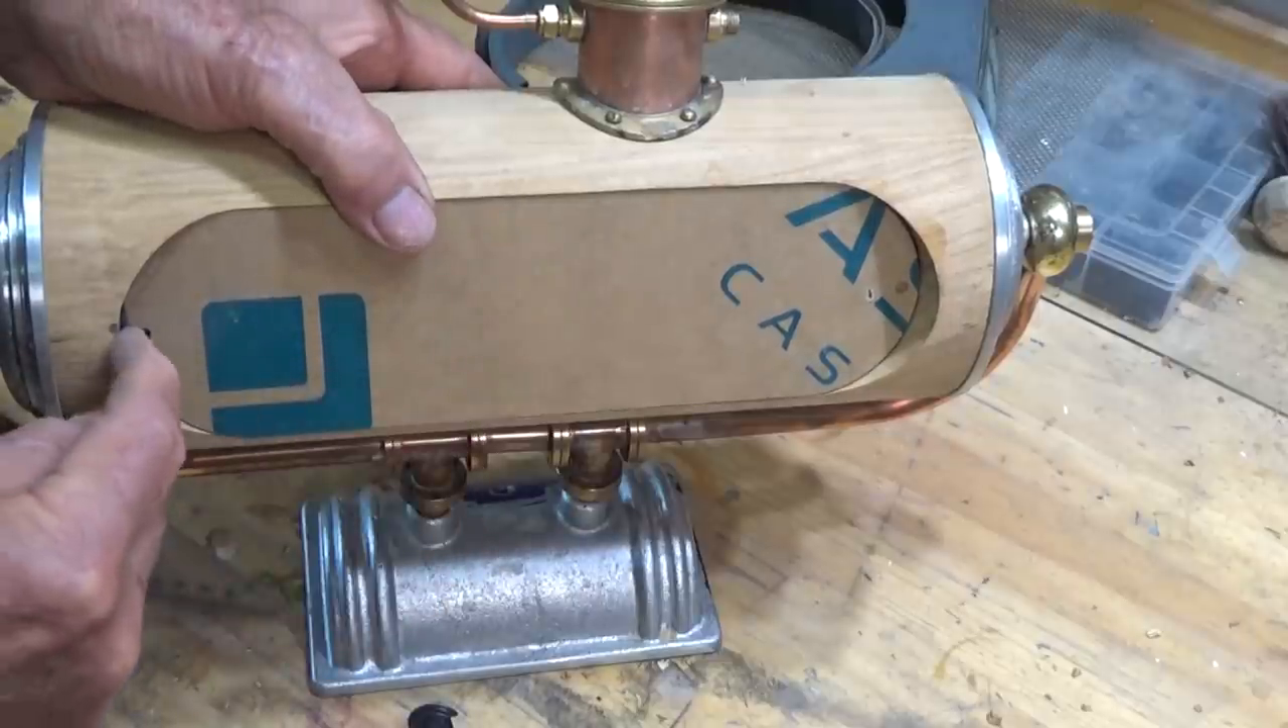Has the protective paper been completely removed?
No.